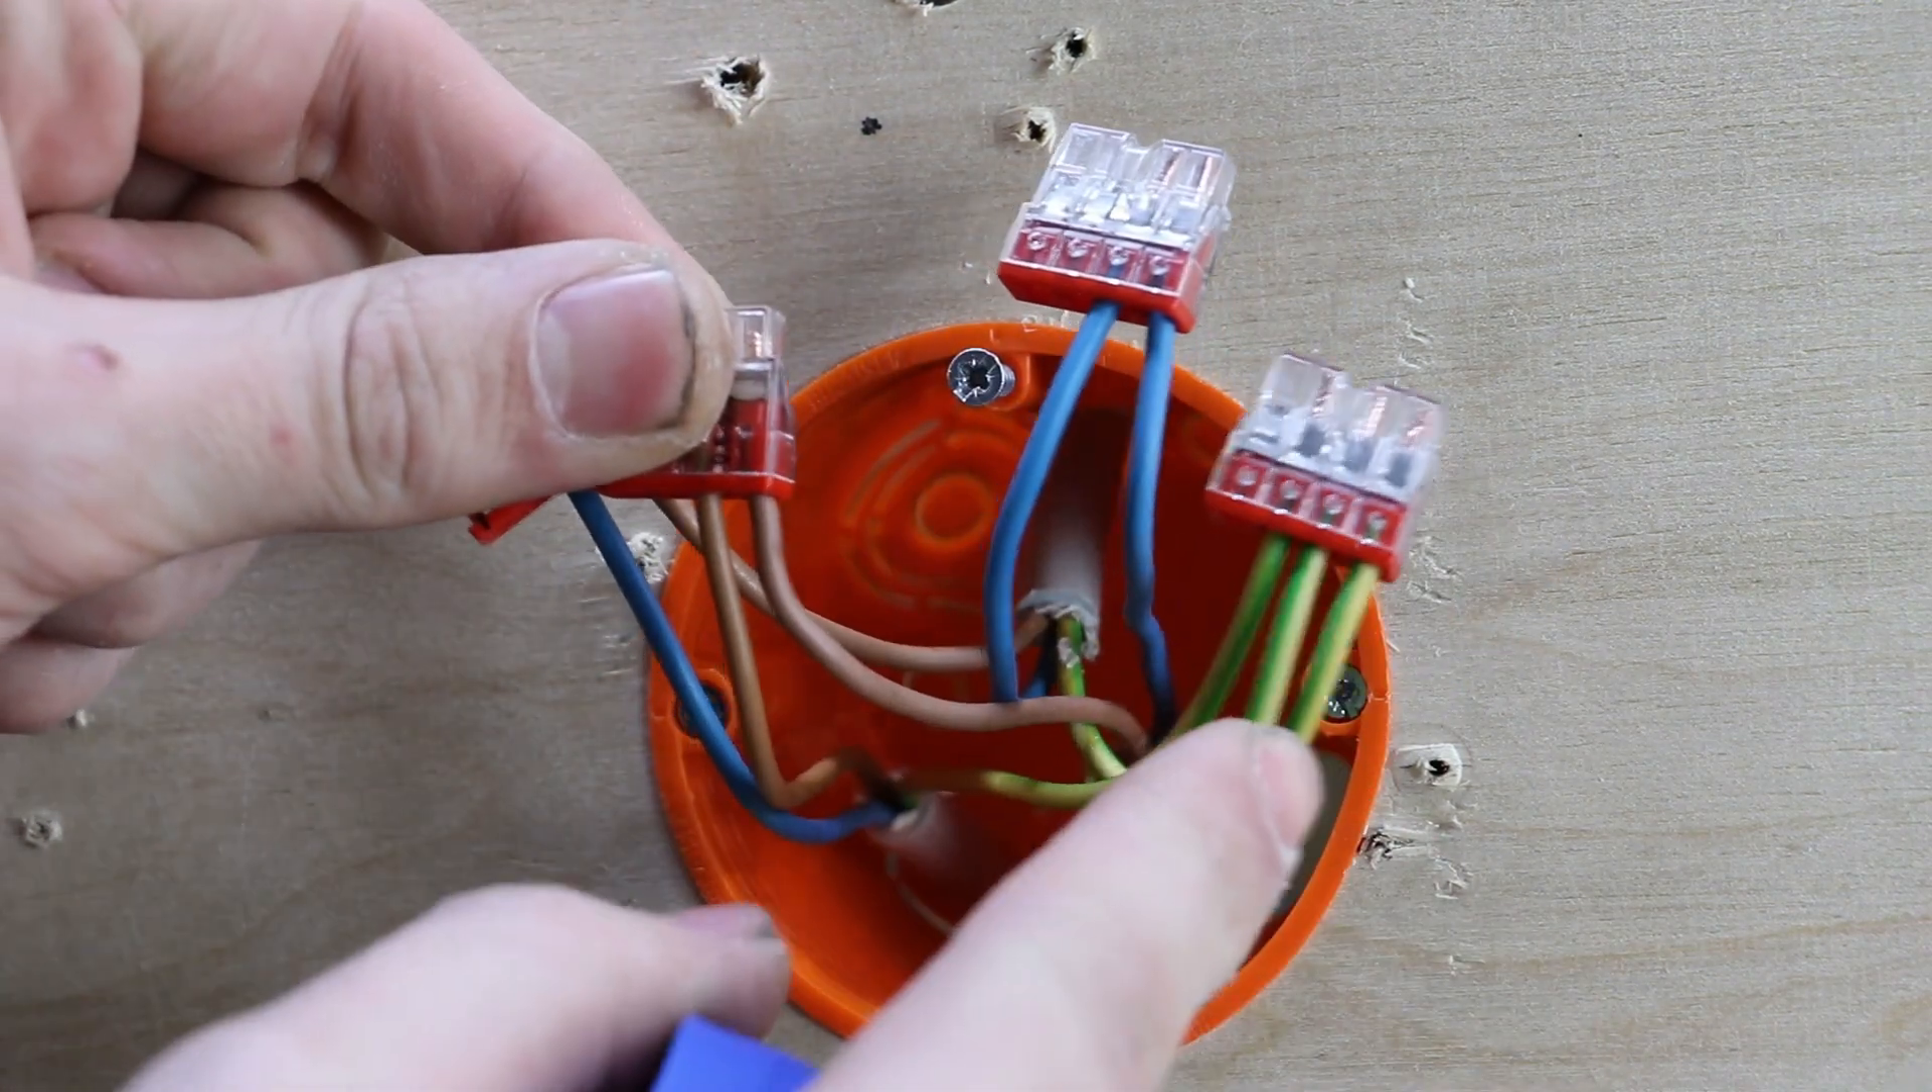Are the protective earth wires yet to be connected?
No.